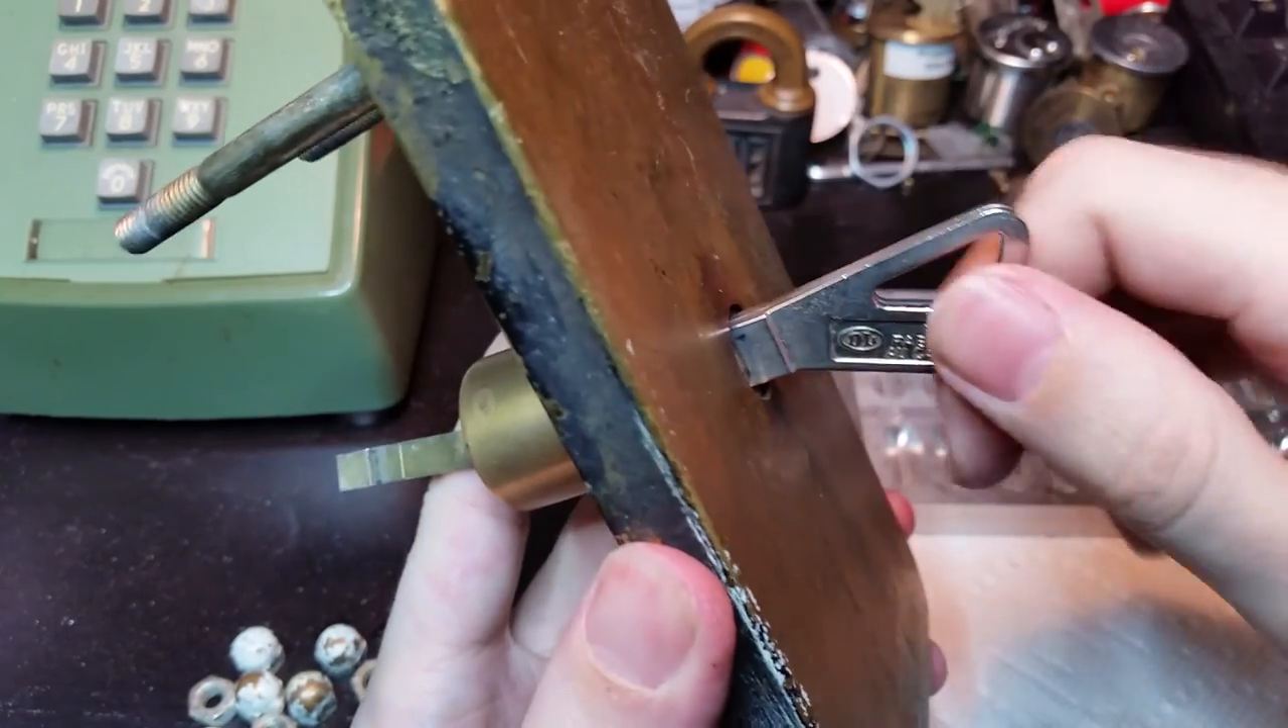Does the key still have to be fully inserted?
No.